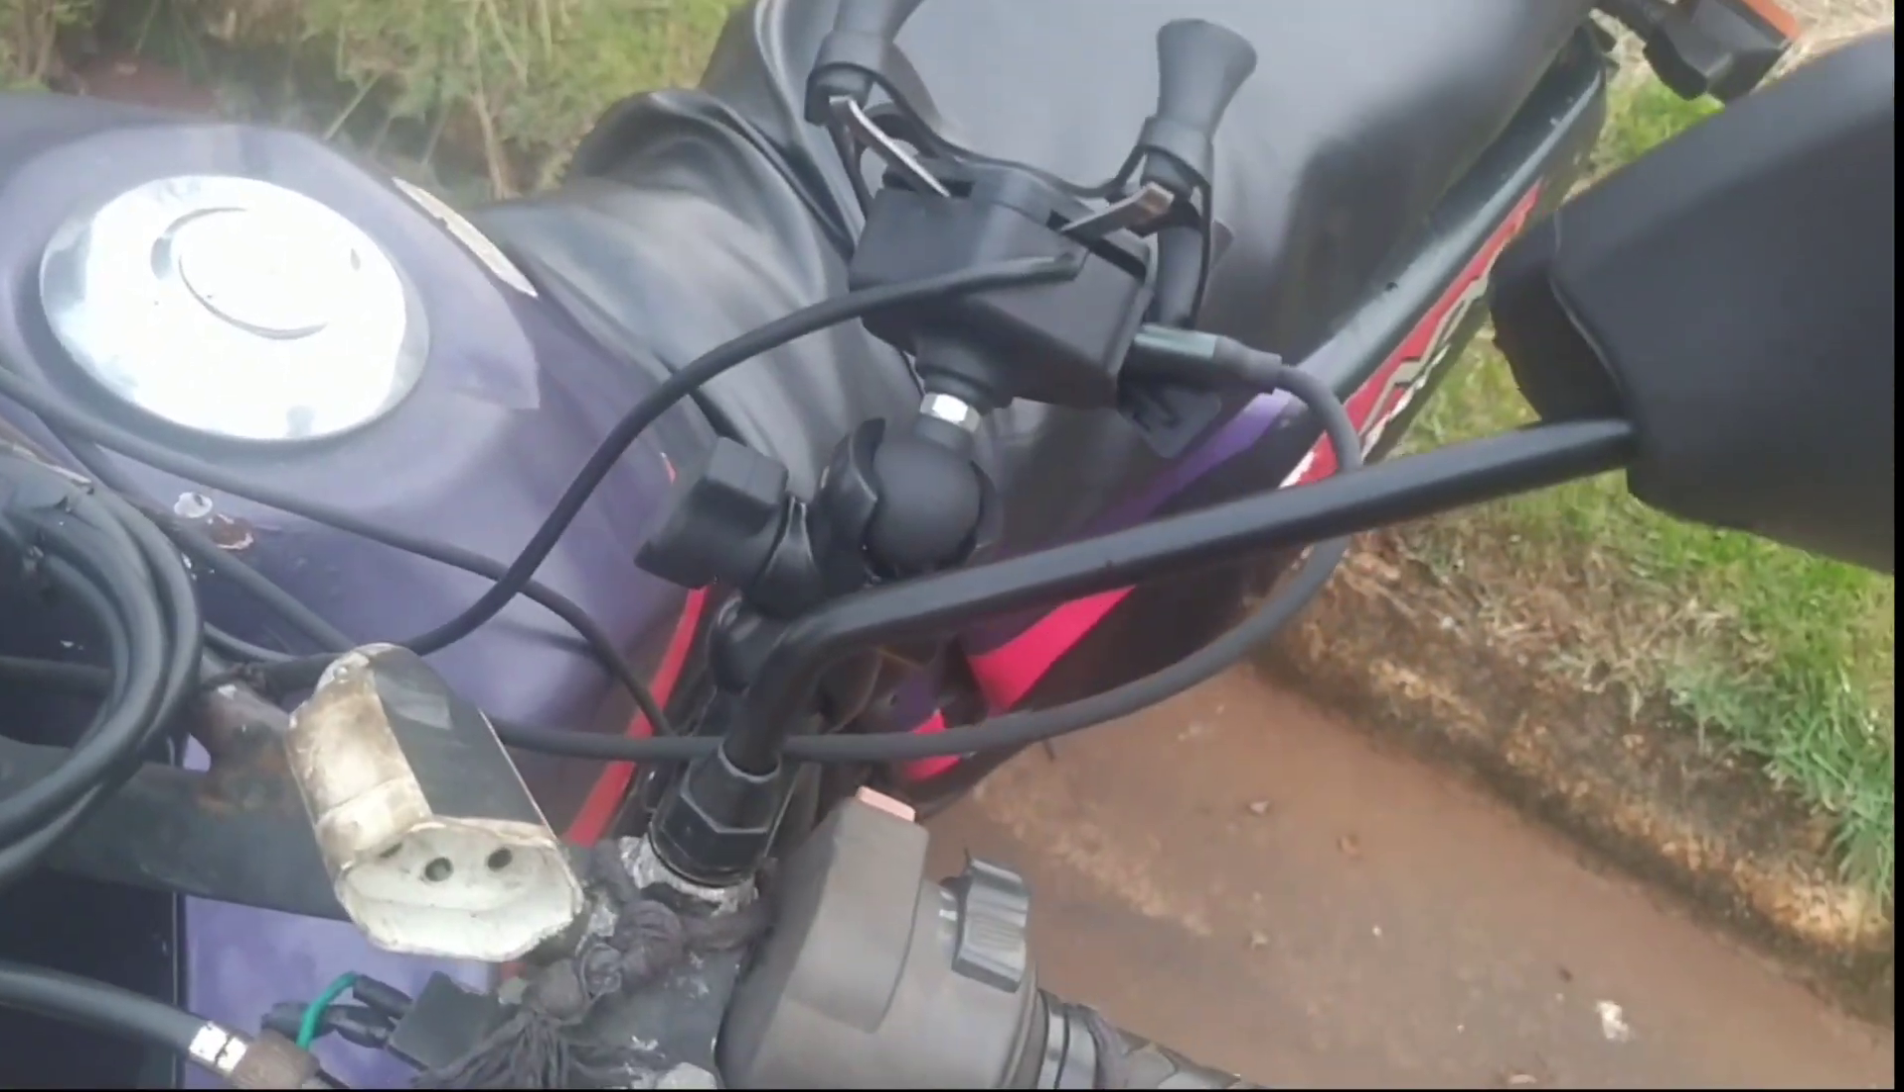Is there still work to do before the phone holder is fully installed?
No.